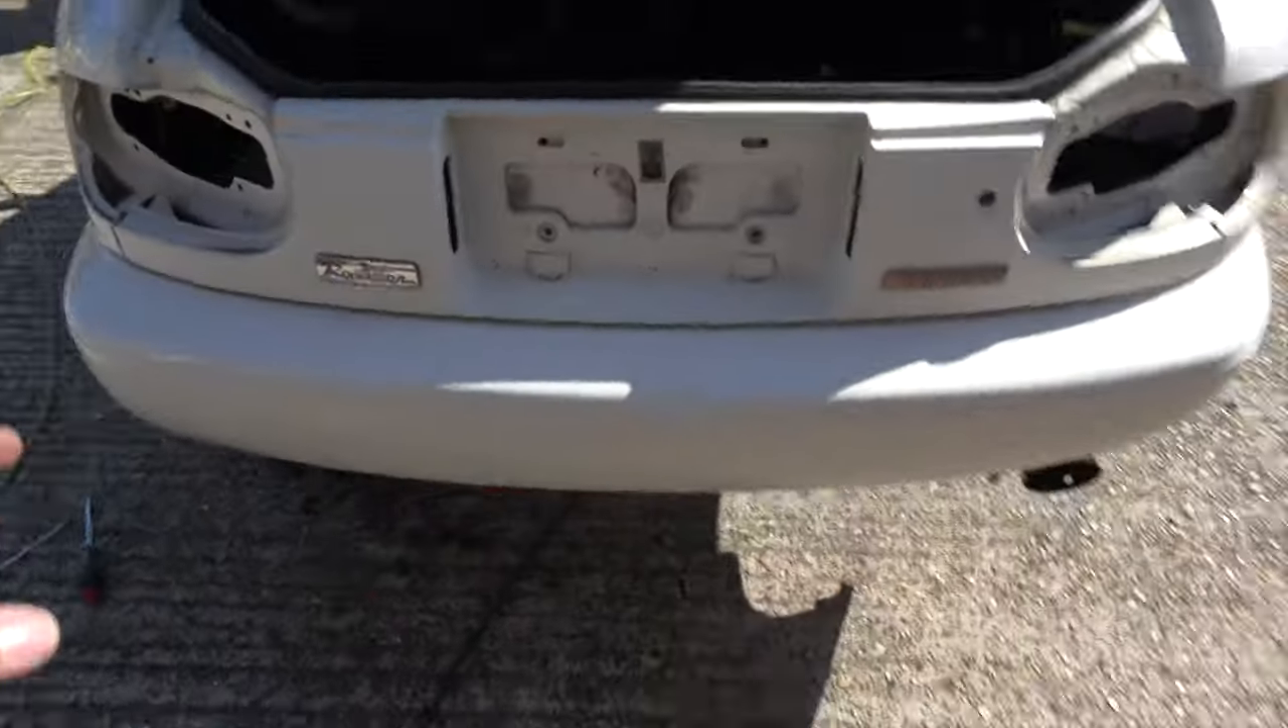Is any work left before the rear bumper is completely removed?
Yes.